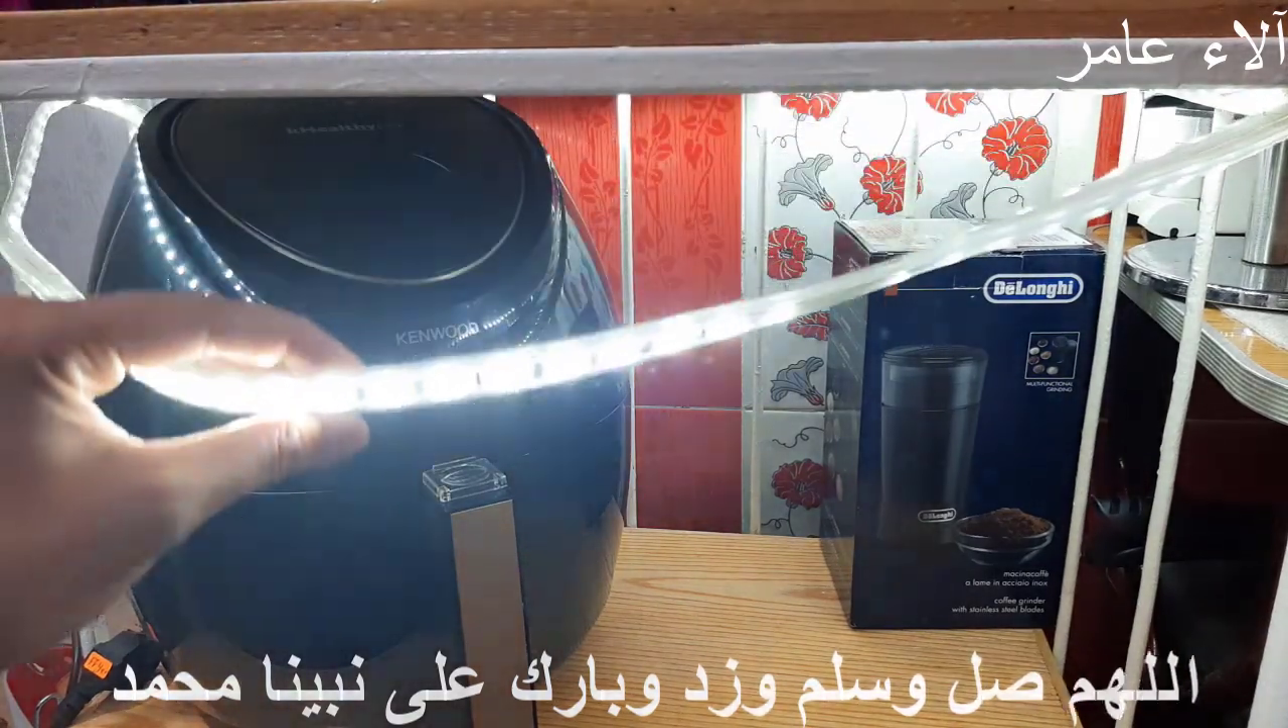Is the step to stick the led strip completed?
No.